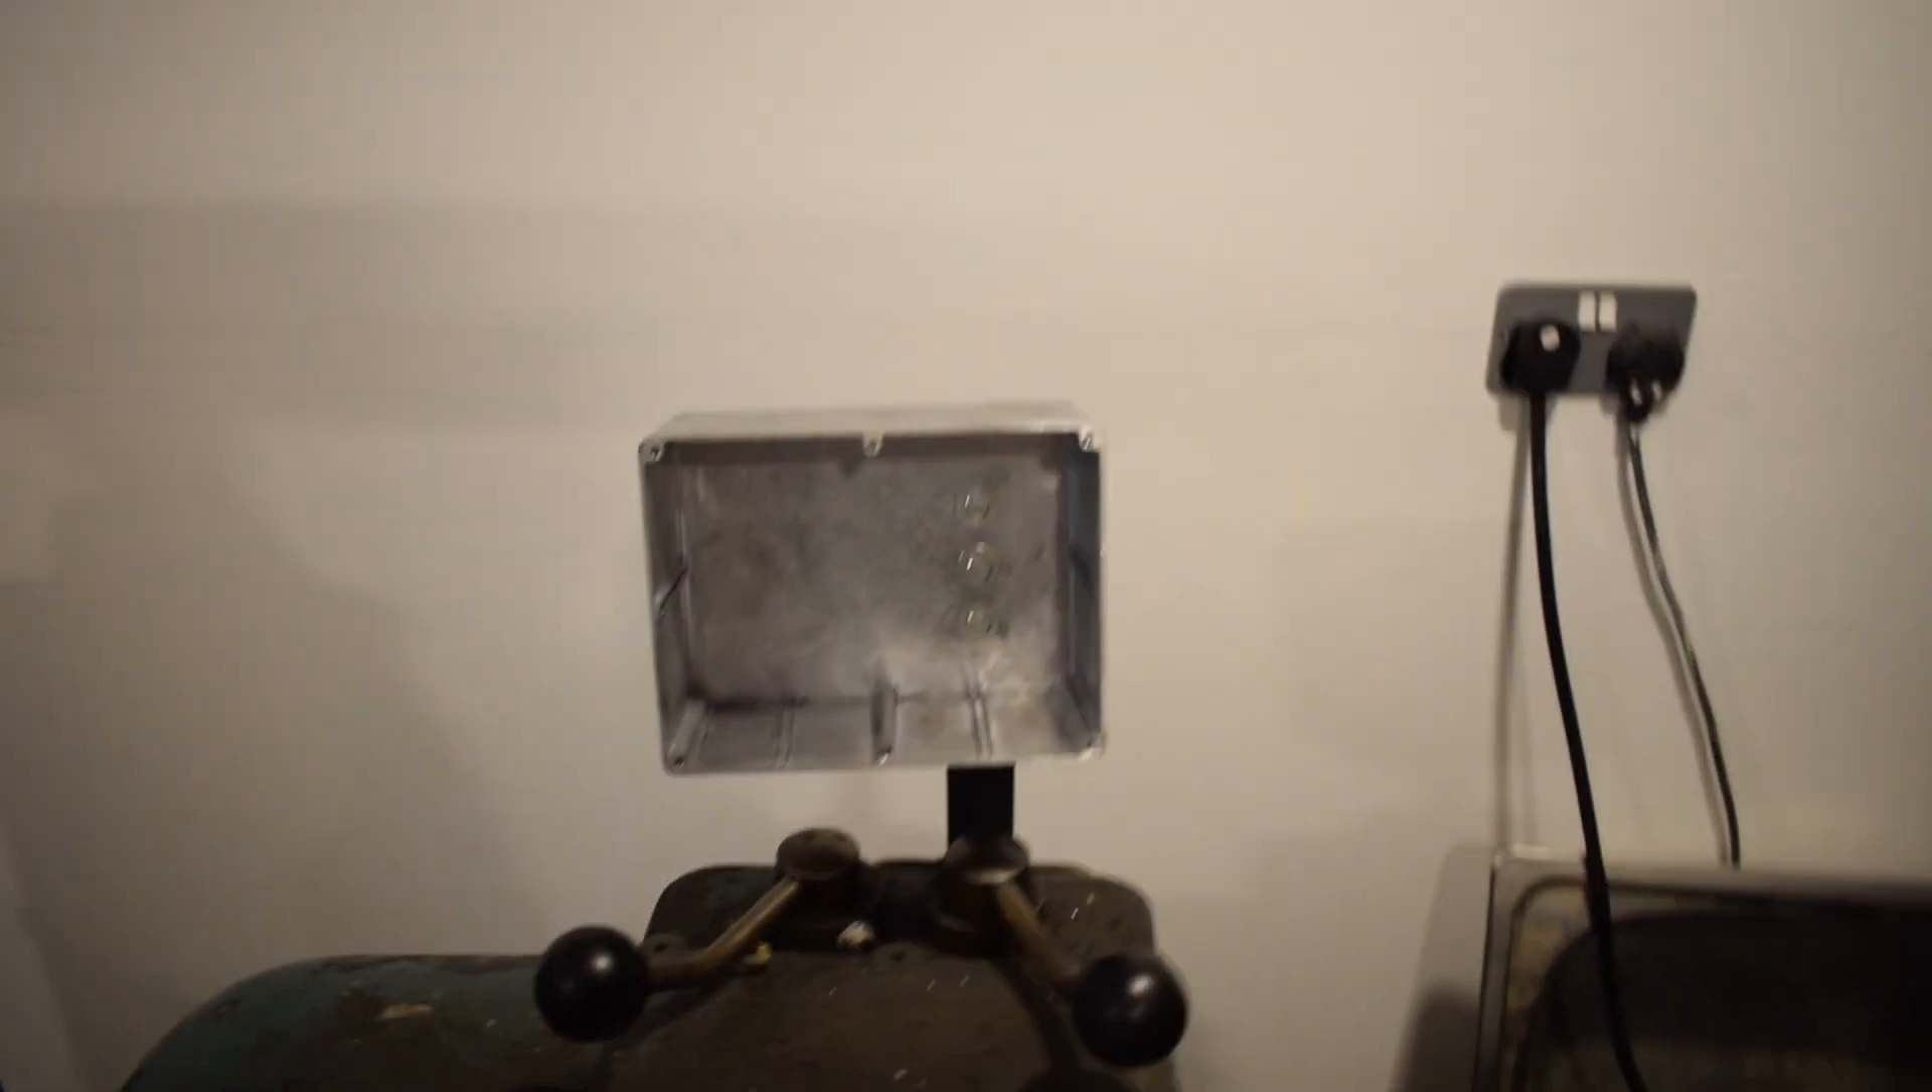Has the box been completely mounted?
Yes.